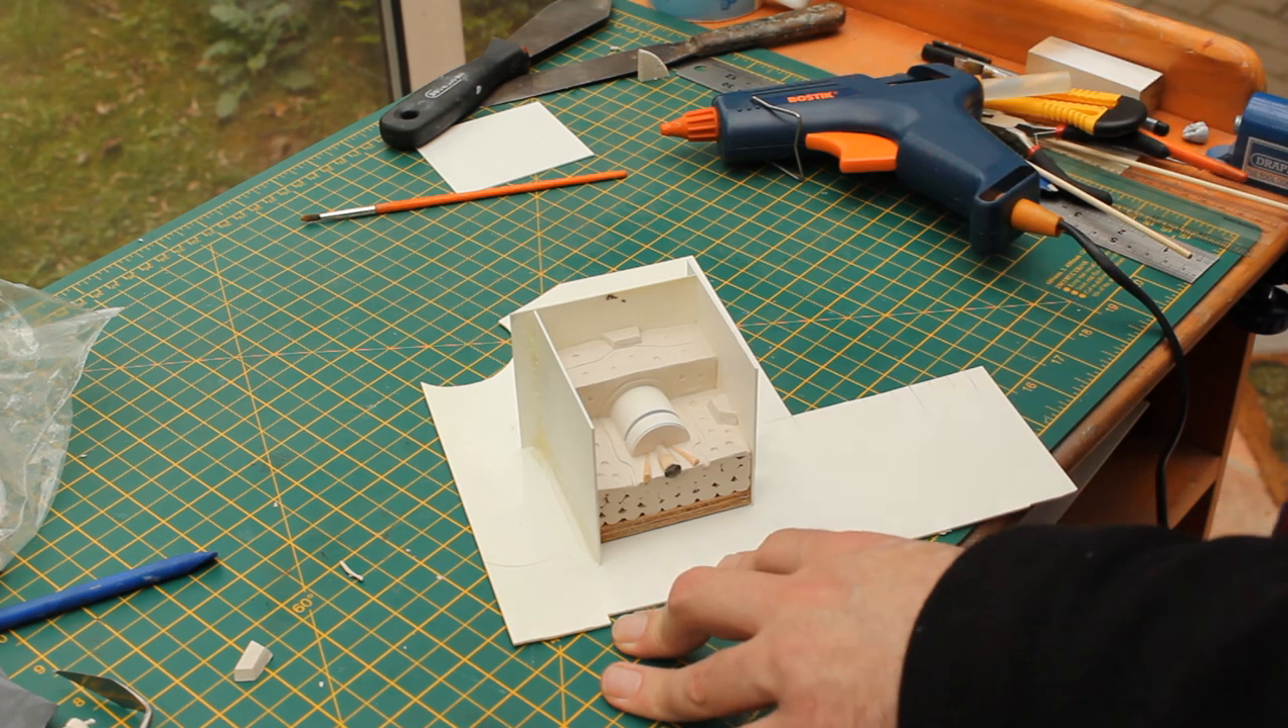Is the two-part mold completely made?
No.